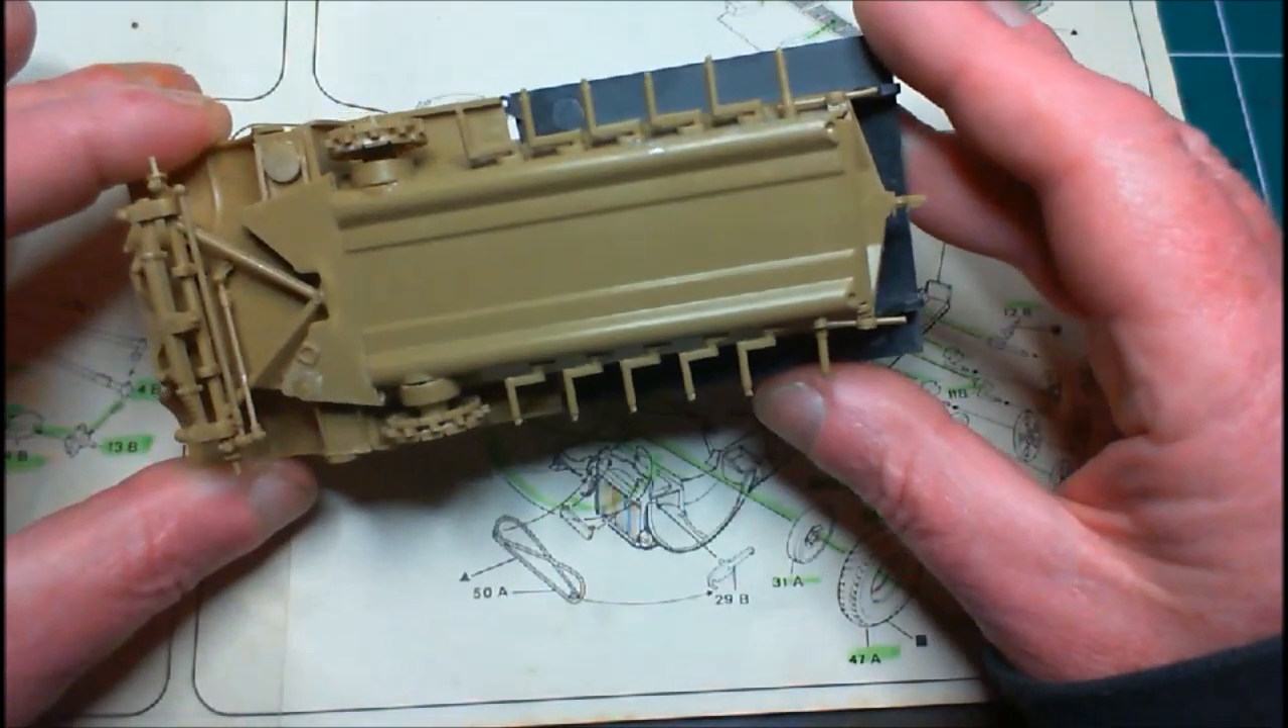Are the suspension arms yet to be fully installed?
No.